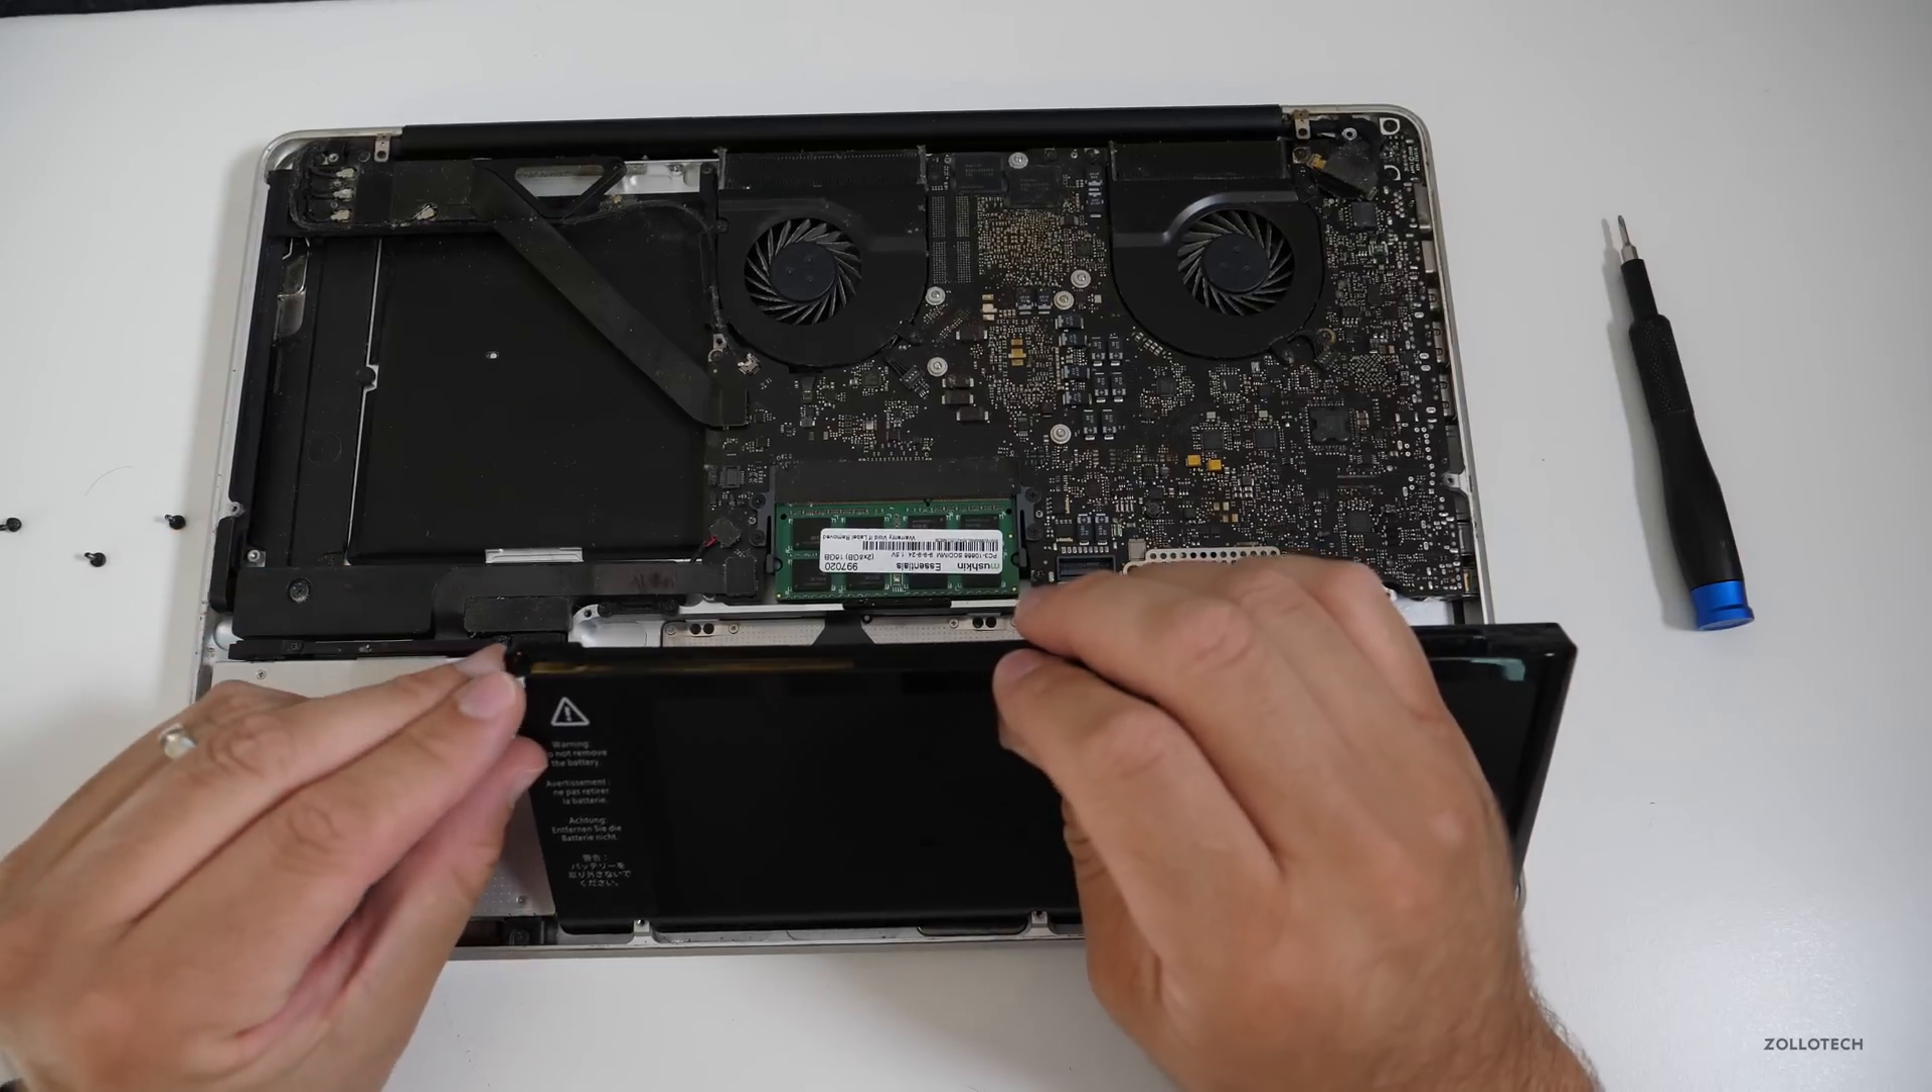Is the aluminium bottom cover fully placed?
No.